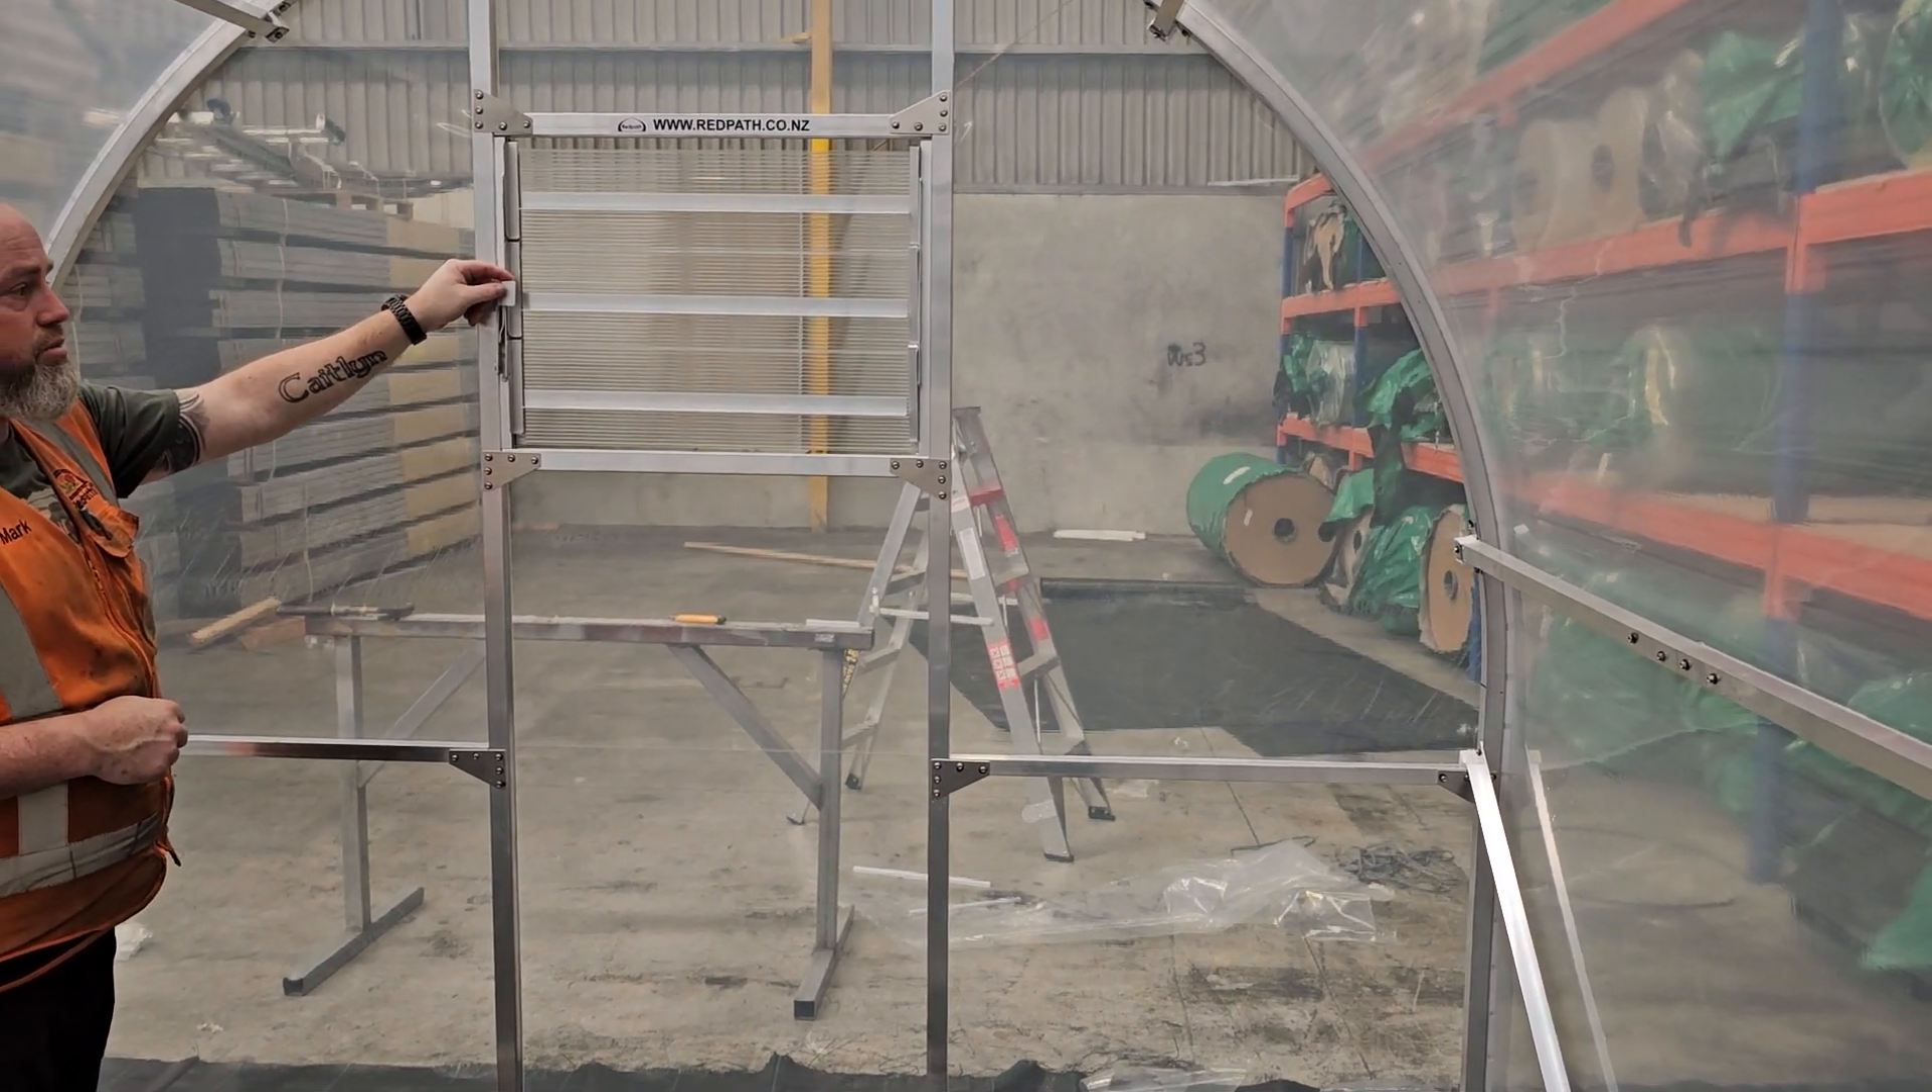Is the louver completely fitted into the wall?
Yes.